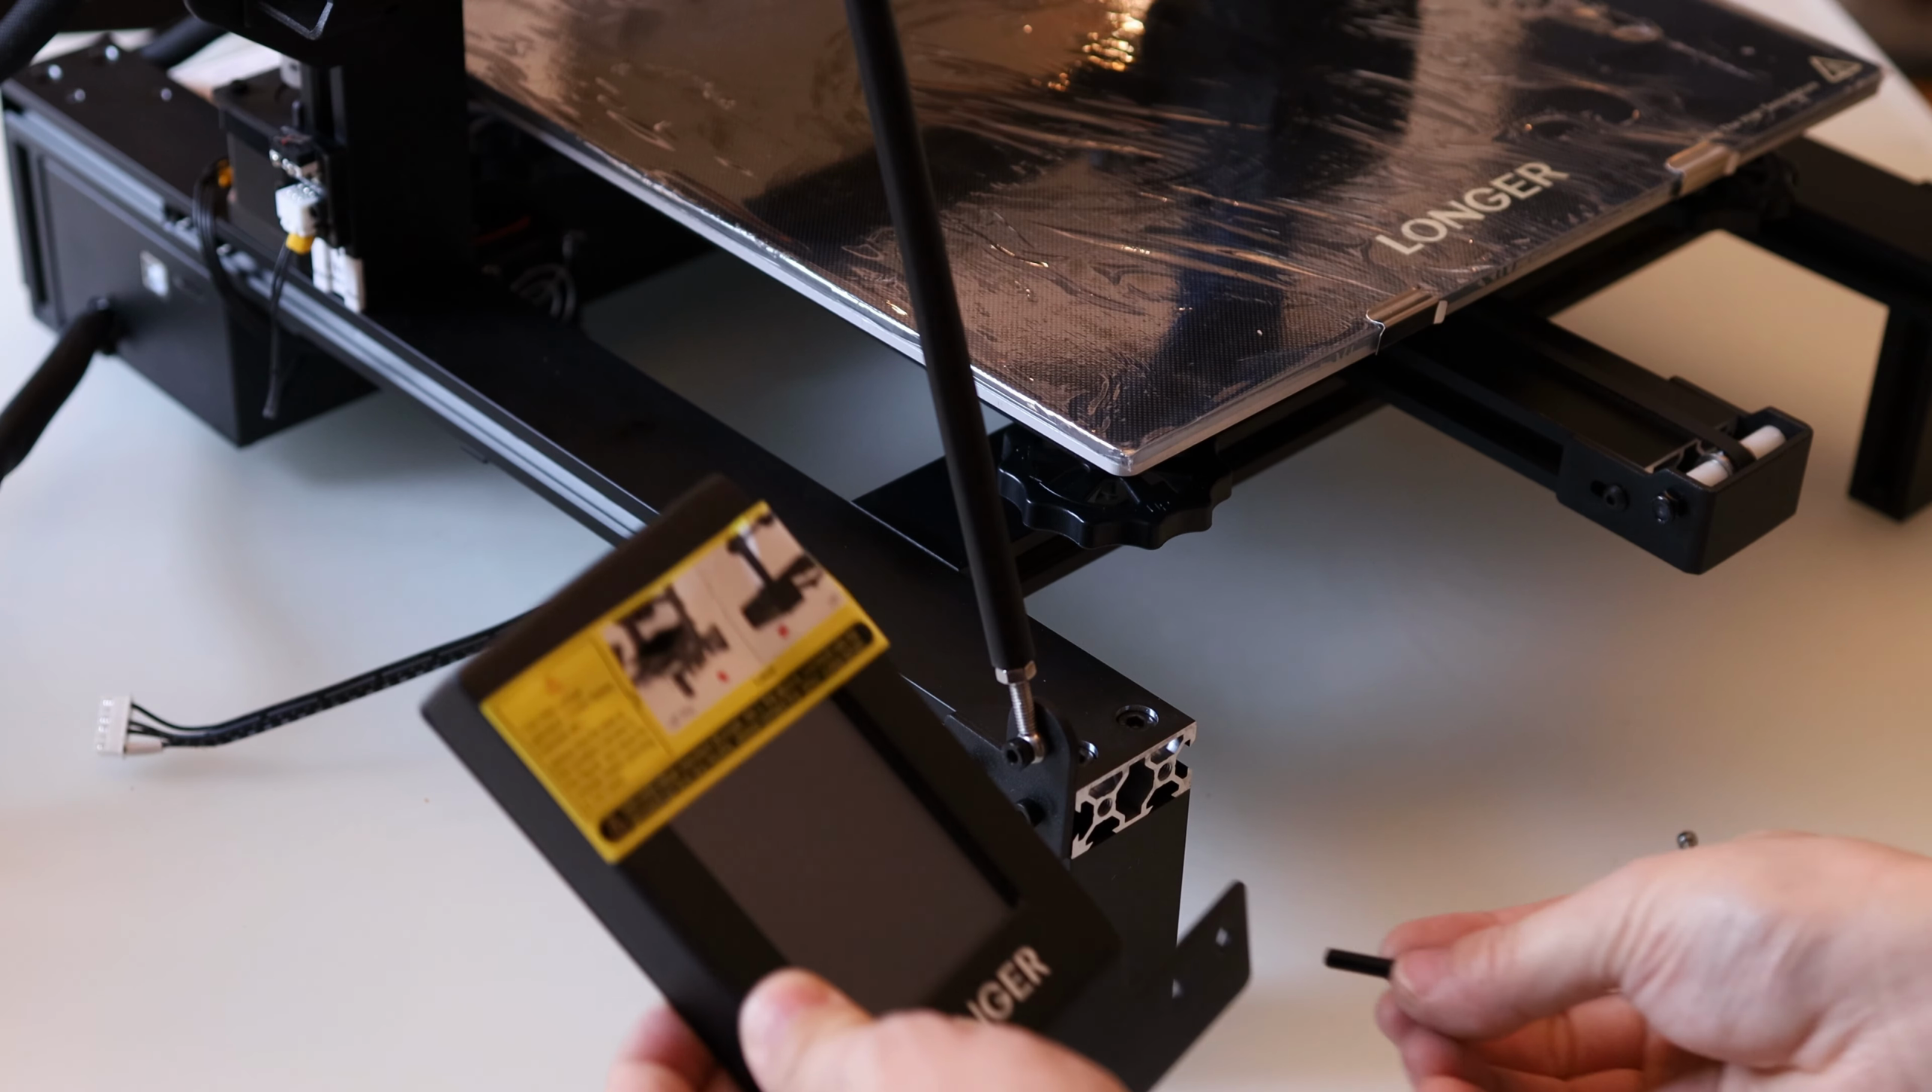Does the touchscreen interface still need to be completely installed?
Yes.